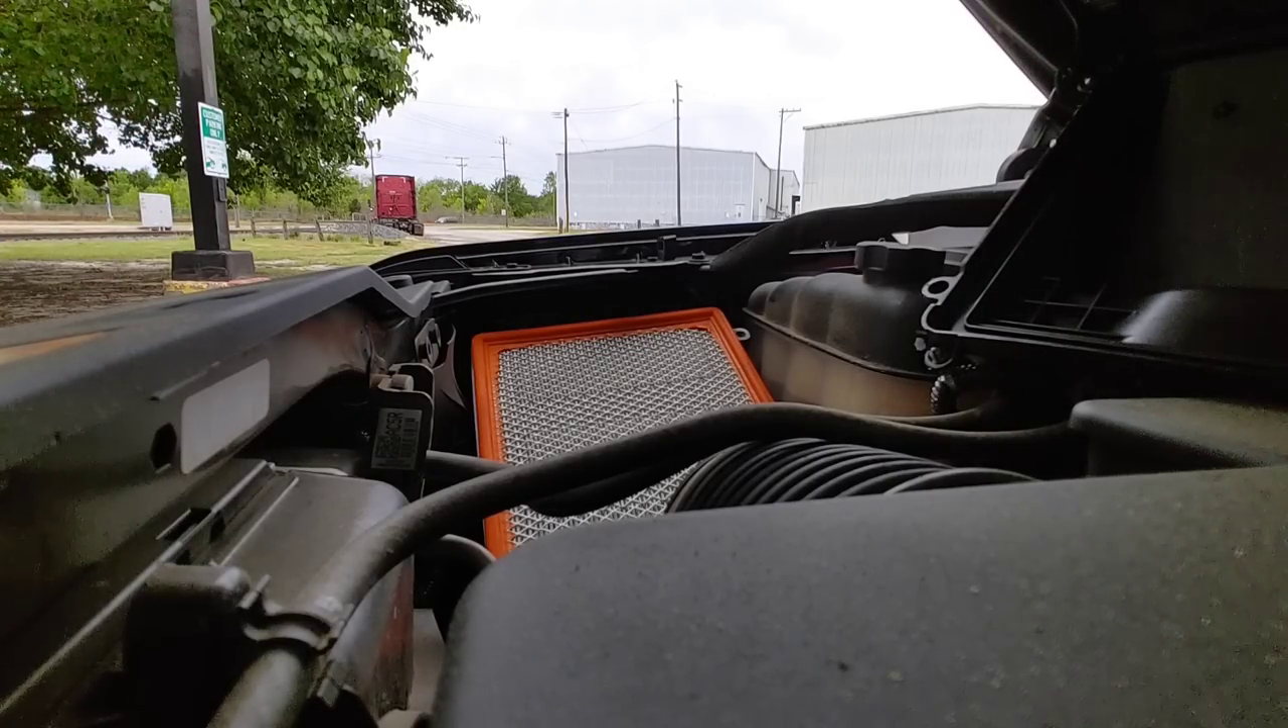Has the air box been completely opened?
Yes.